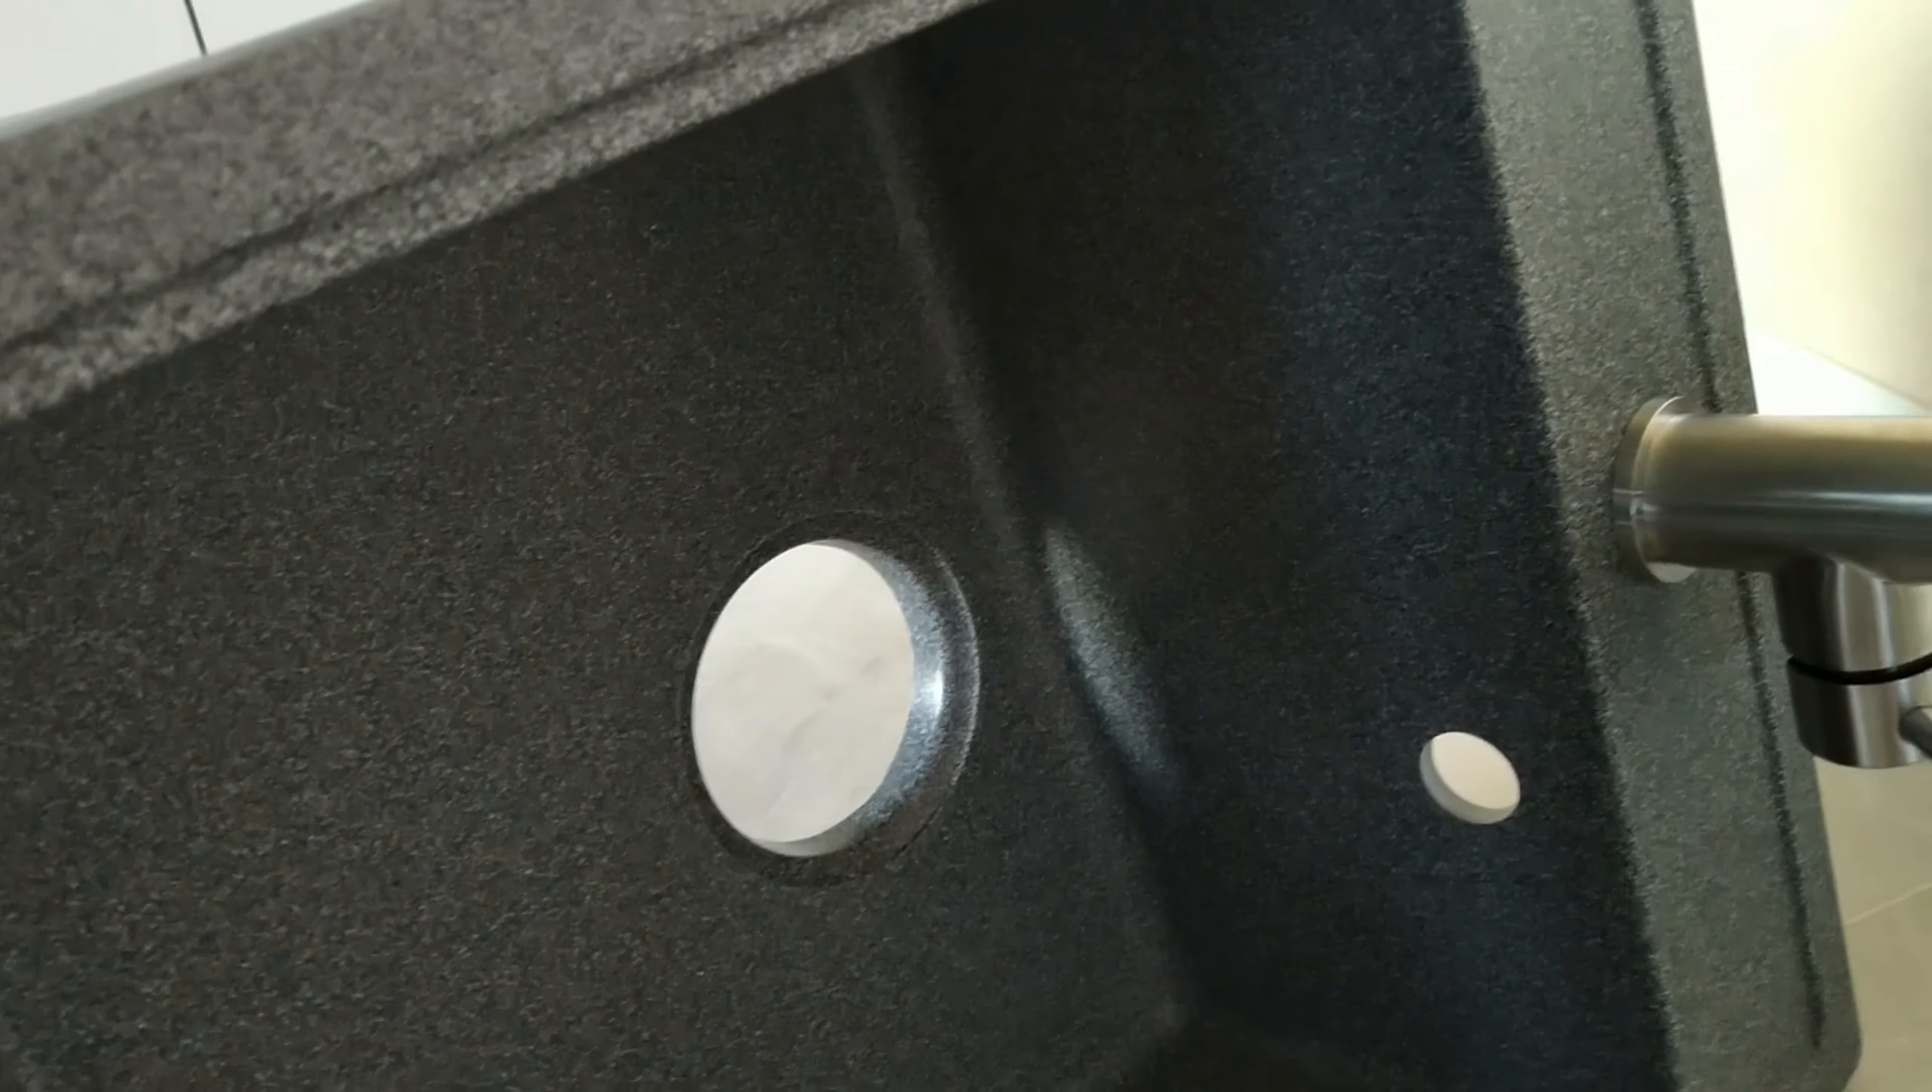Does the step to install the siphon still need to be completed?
Yes.